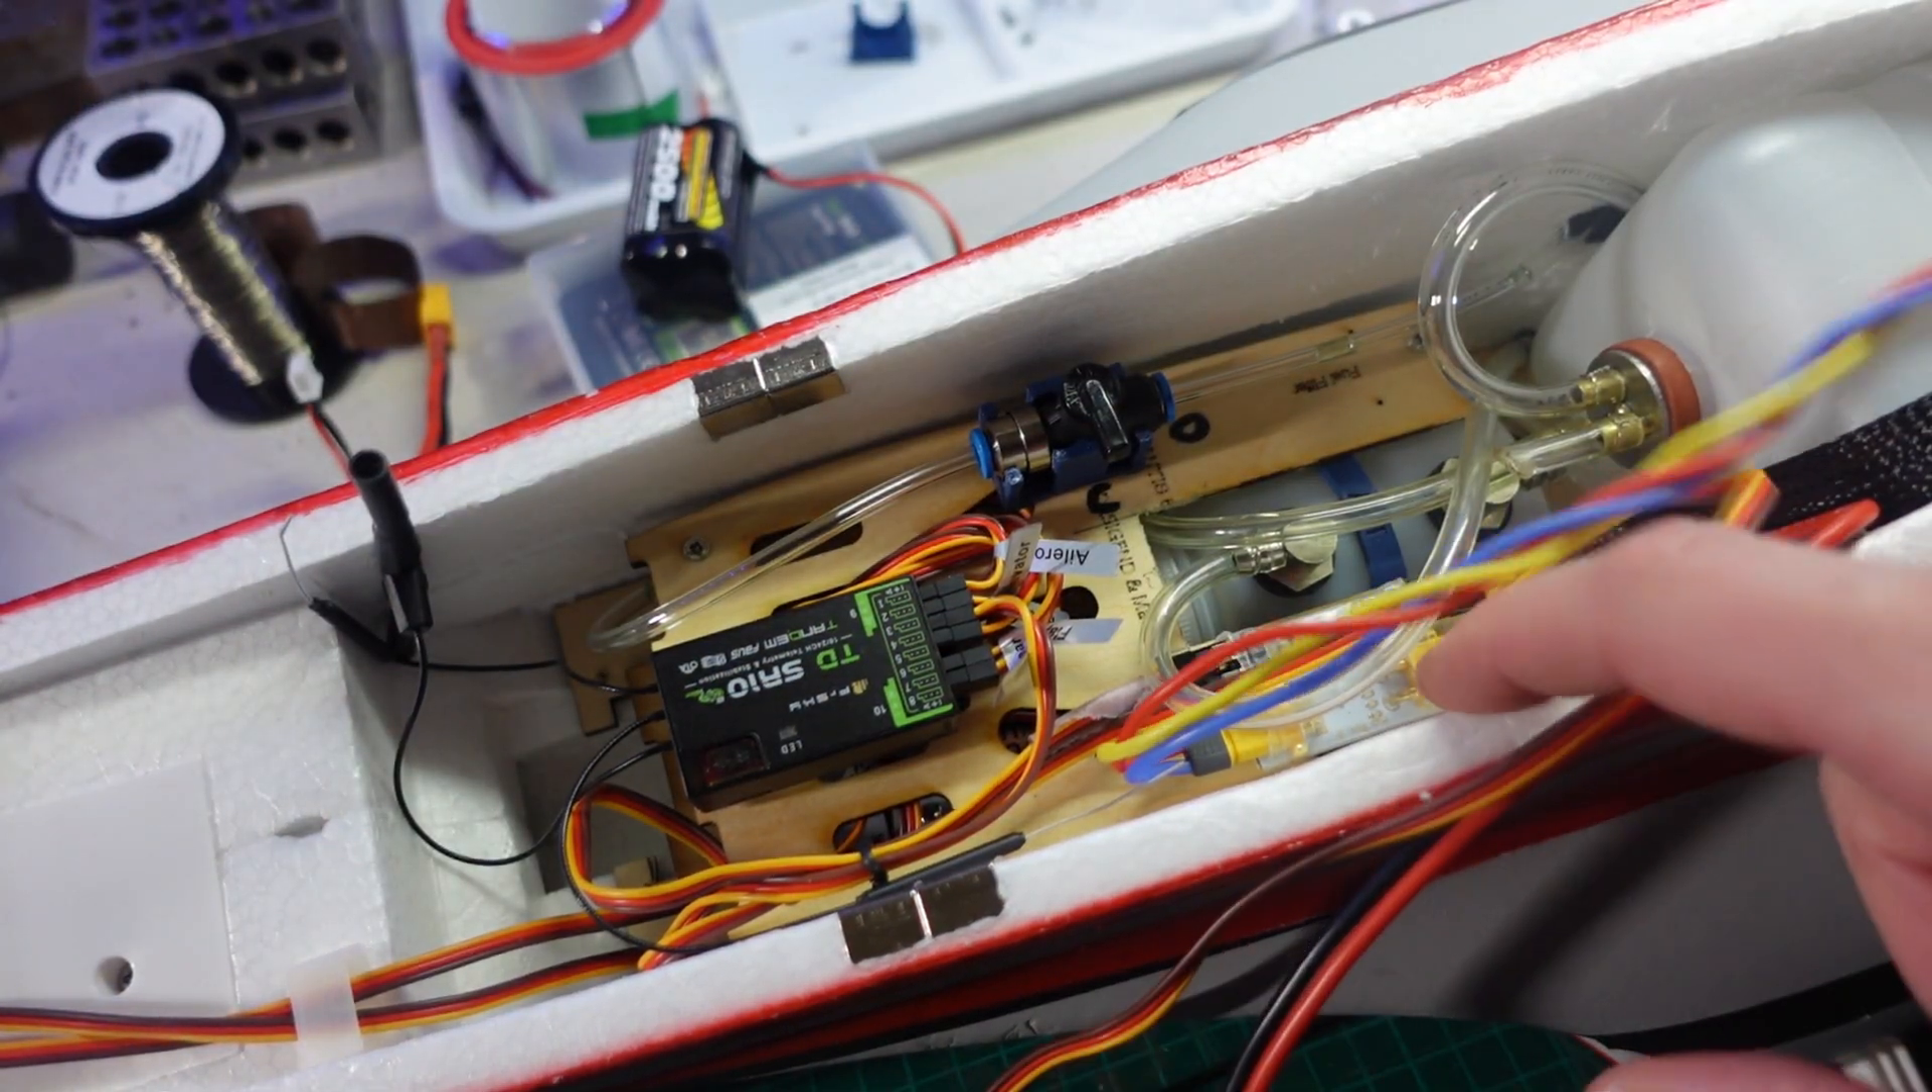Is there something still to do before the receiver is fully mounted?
No.